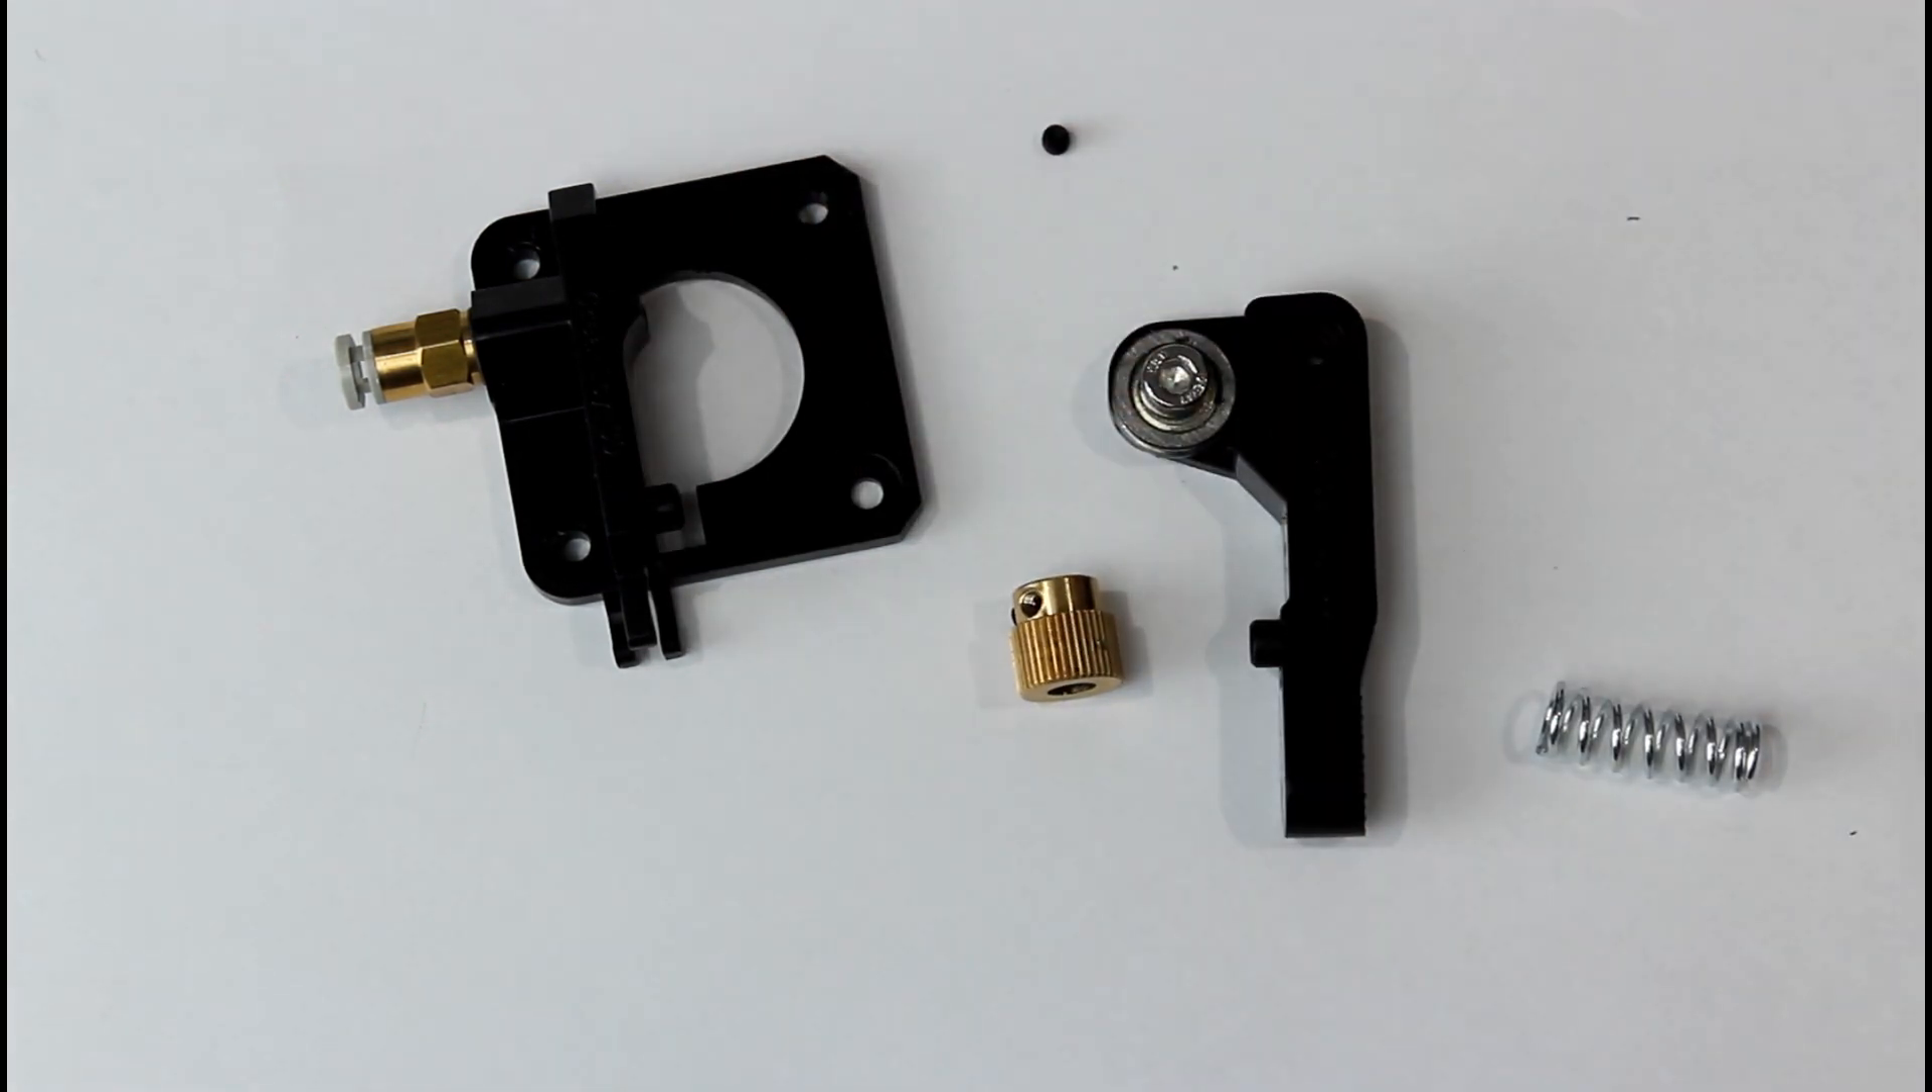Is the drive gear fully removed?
Yes.